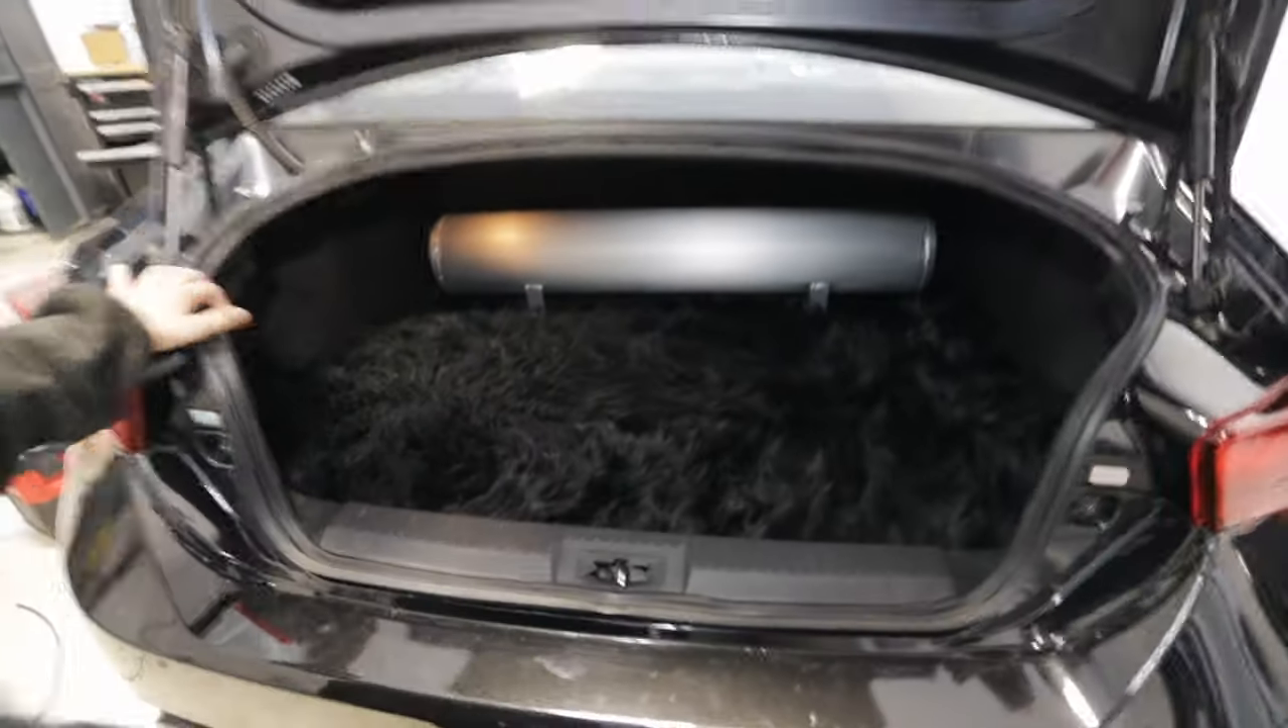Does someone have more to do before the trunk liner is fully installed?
No.